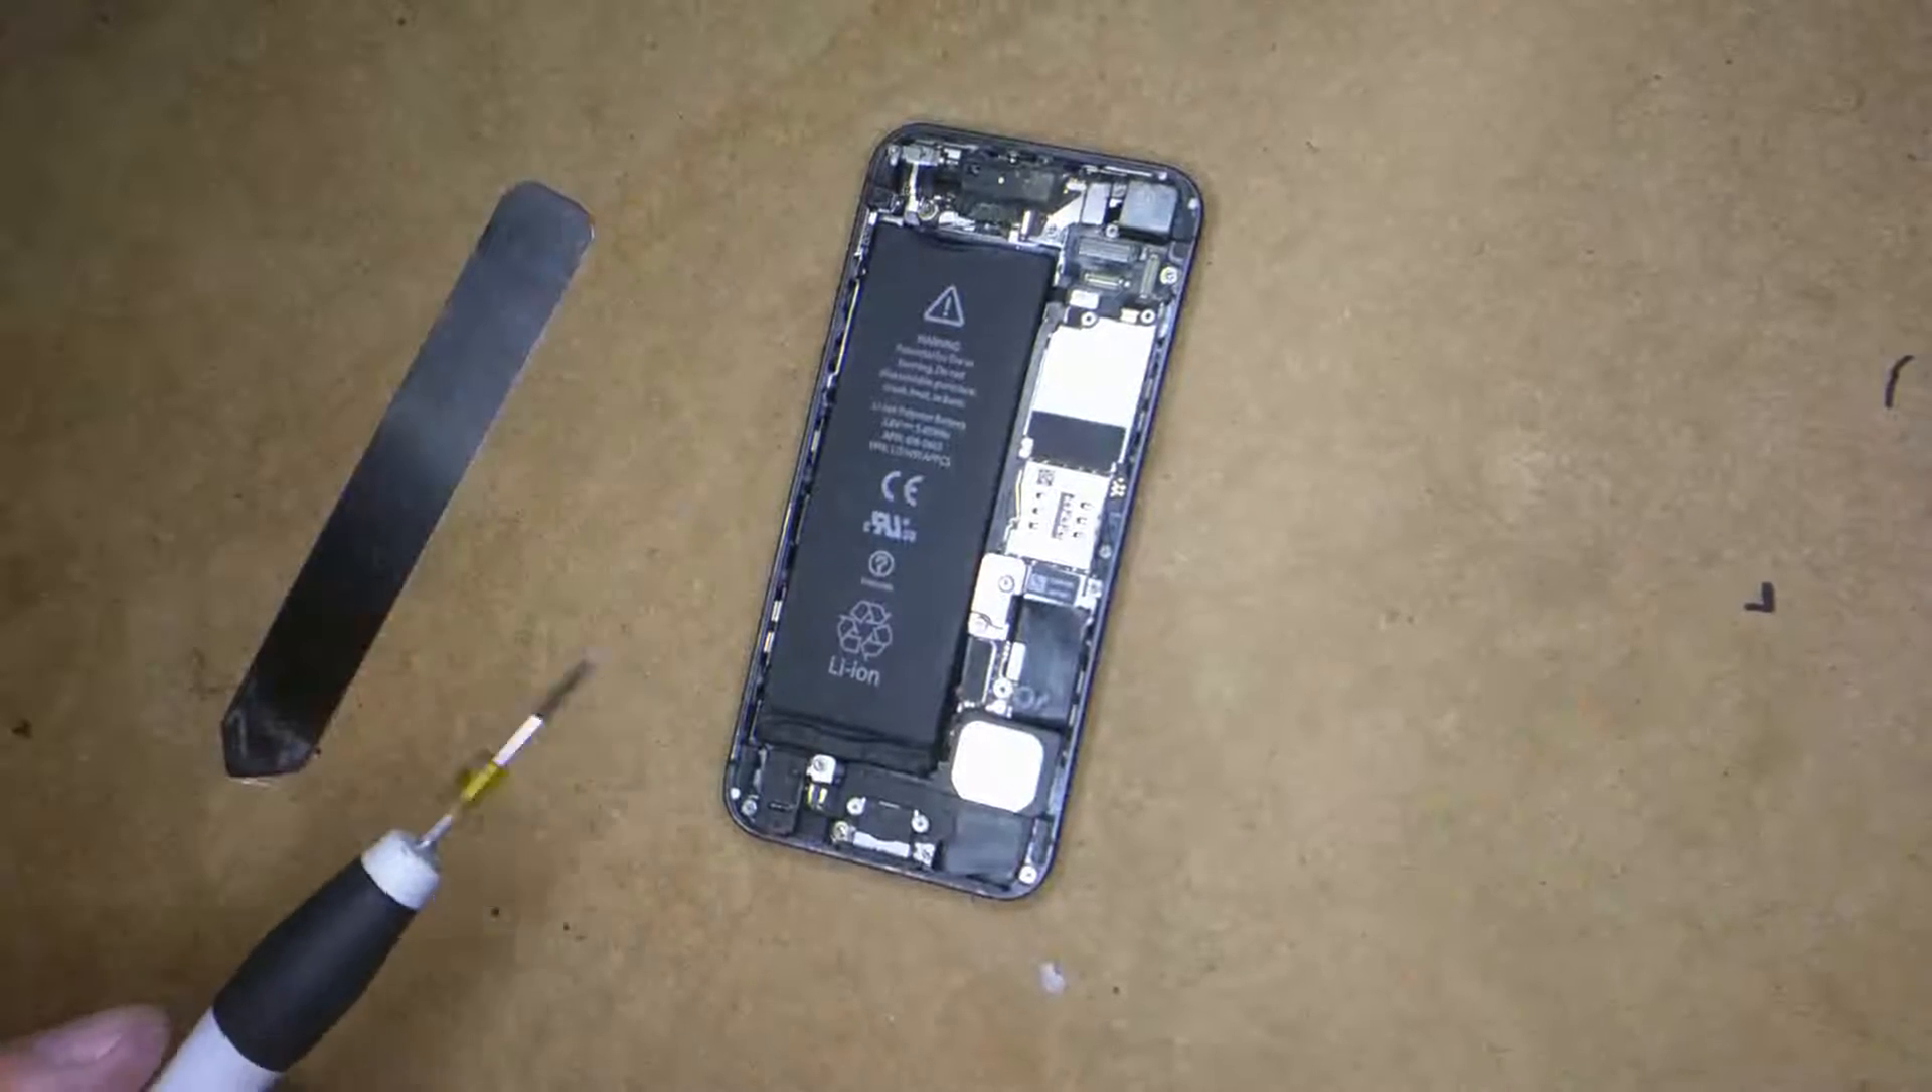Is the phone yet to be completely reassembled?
Yes.